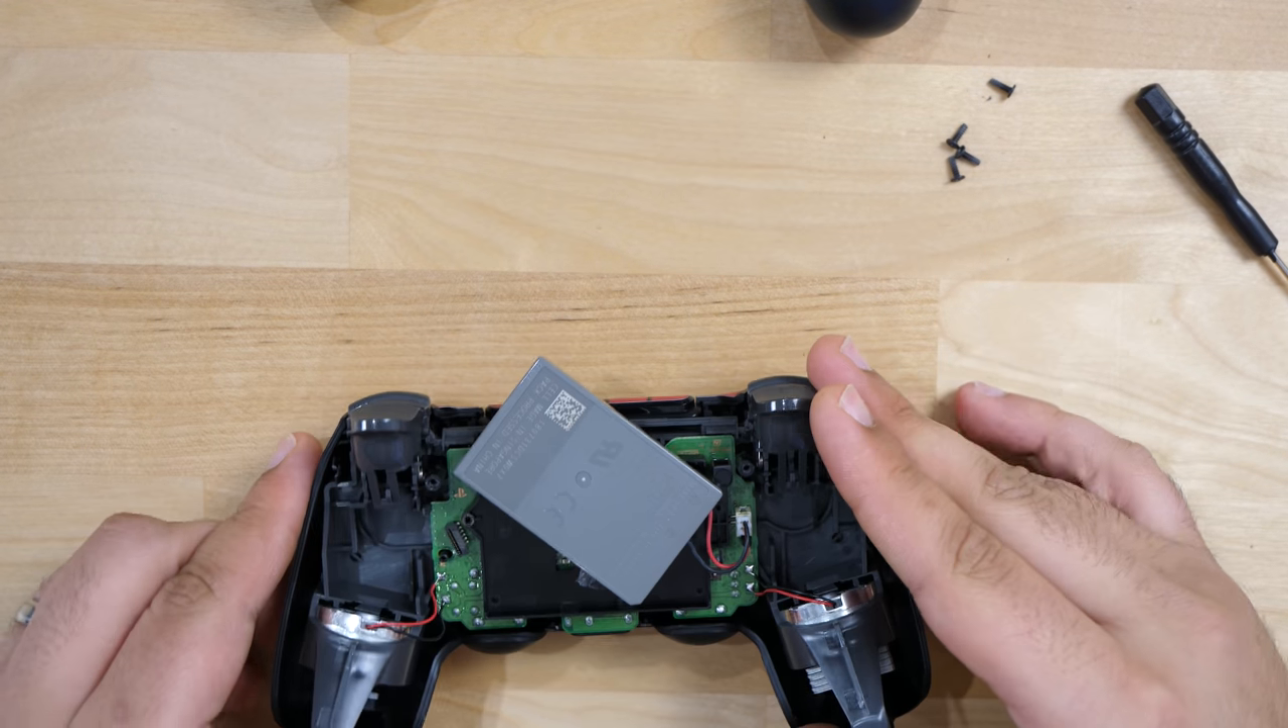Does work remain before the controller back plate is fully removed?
No.